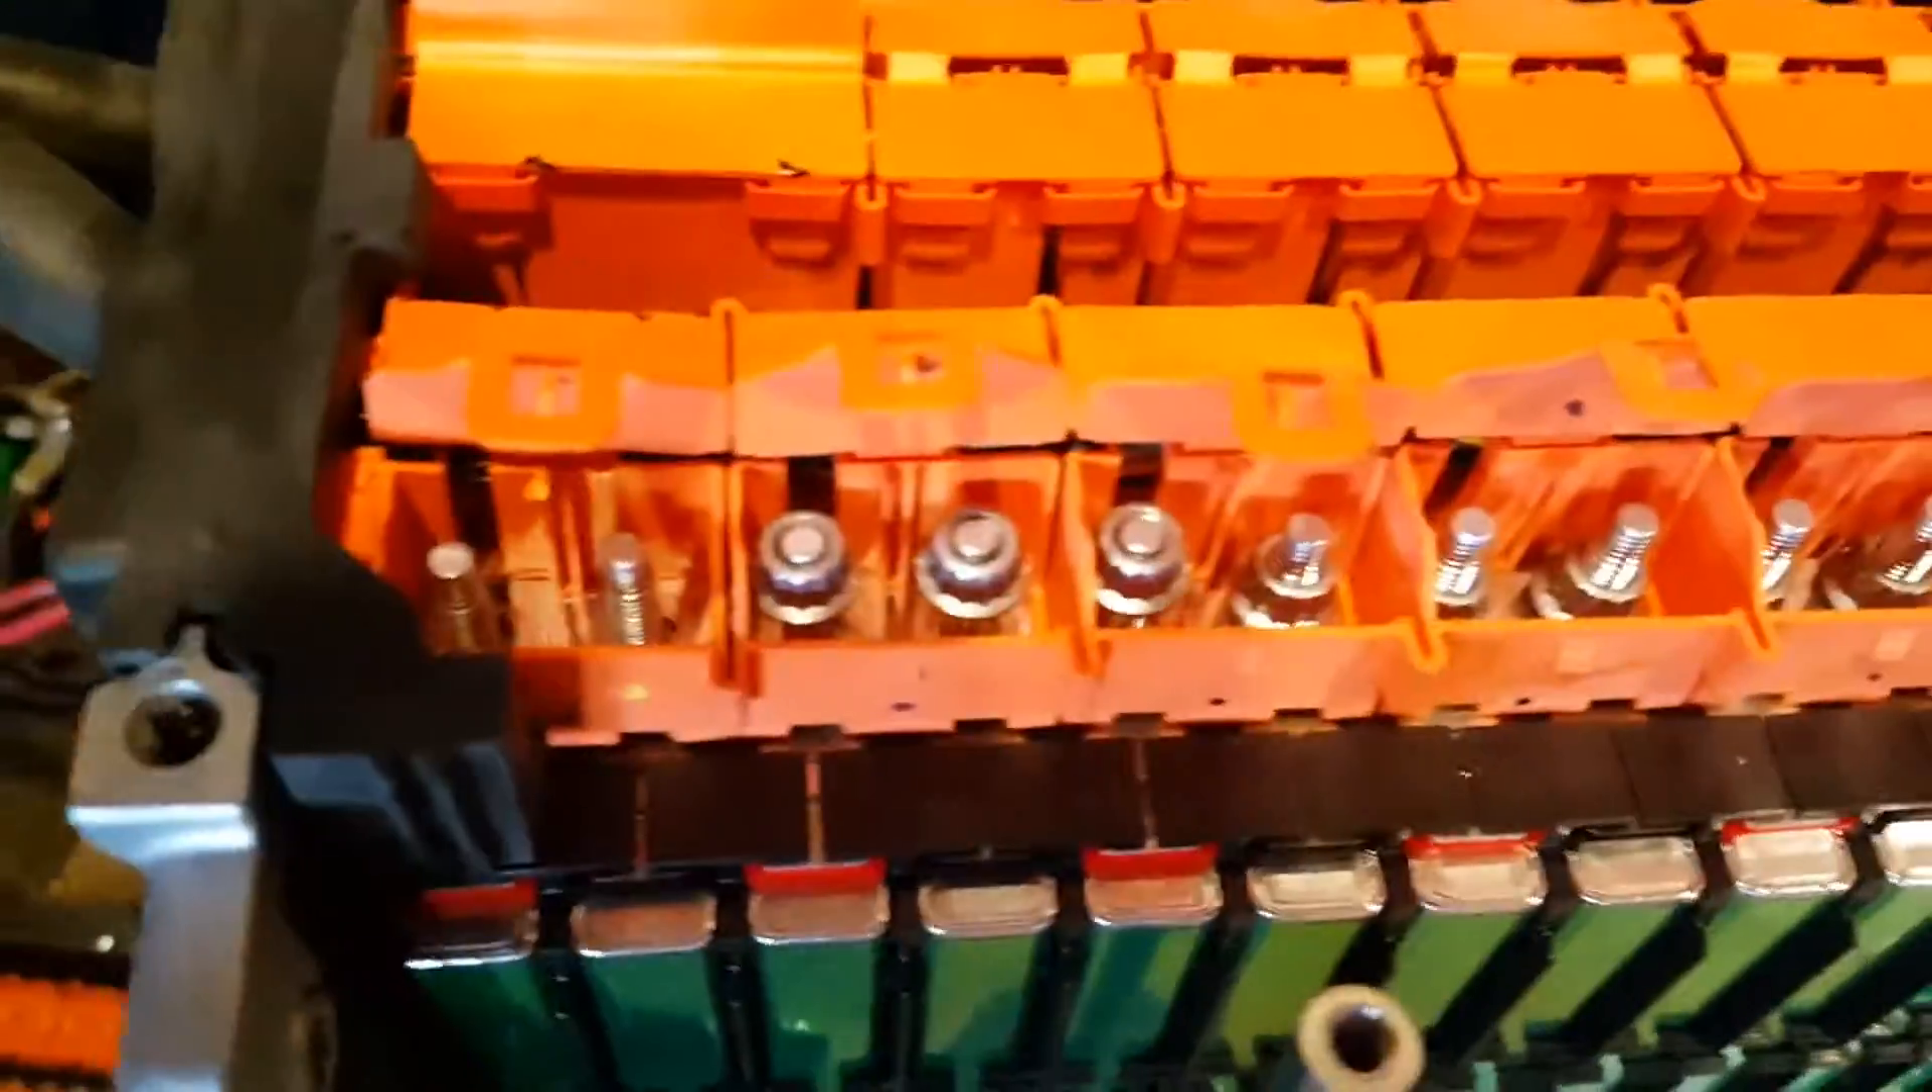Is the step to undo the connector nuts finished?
No.